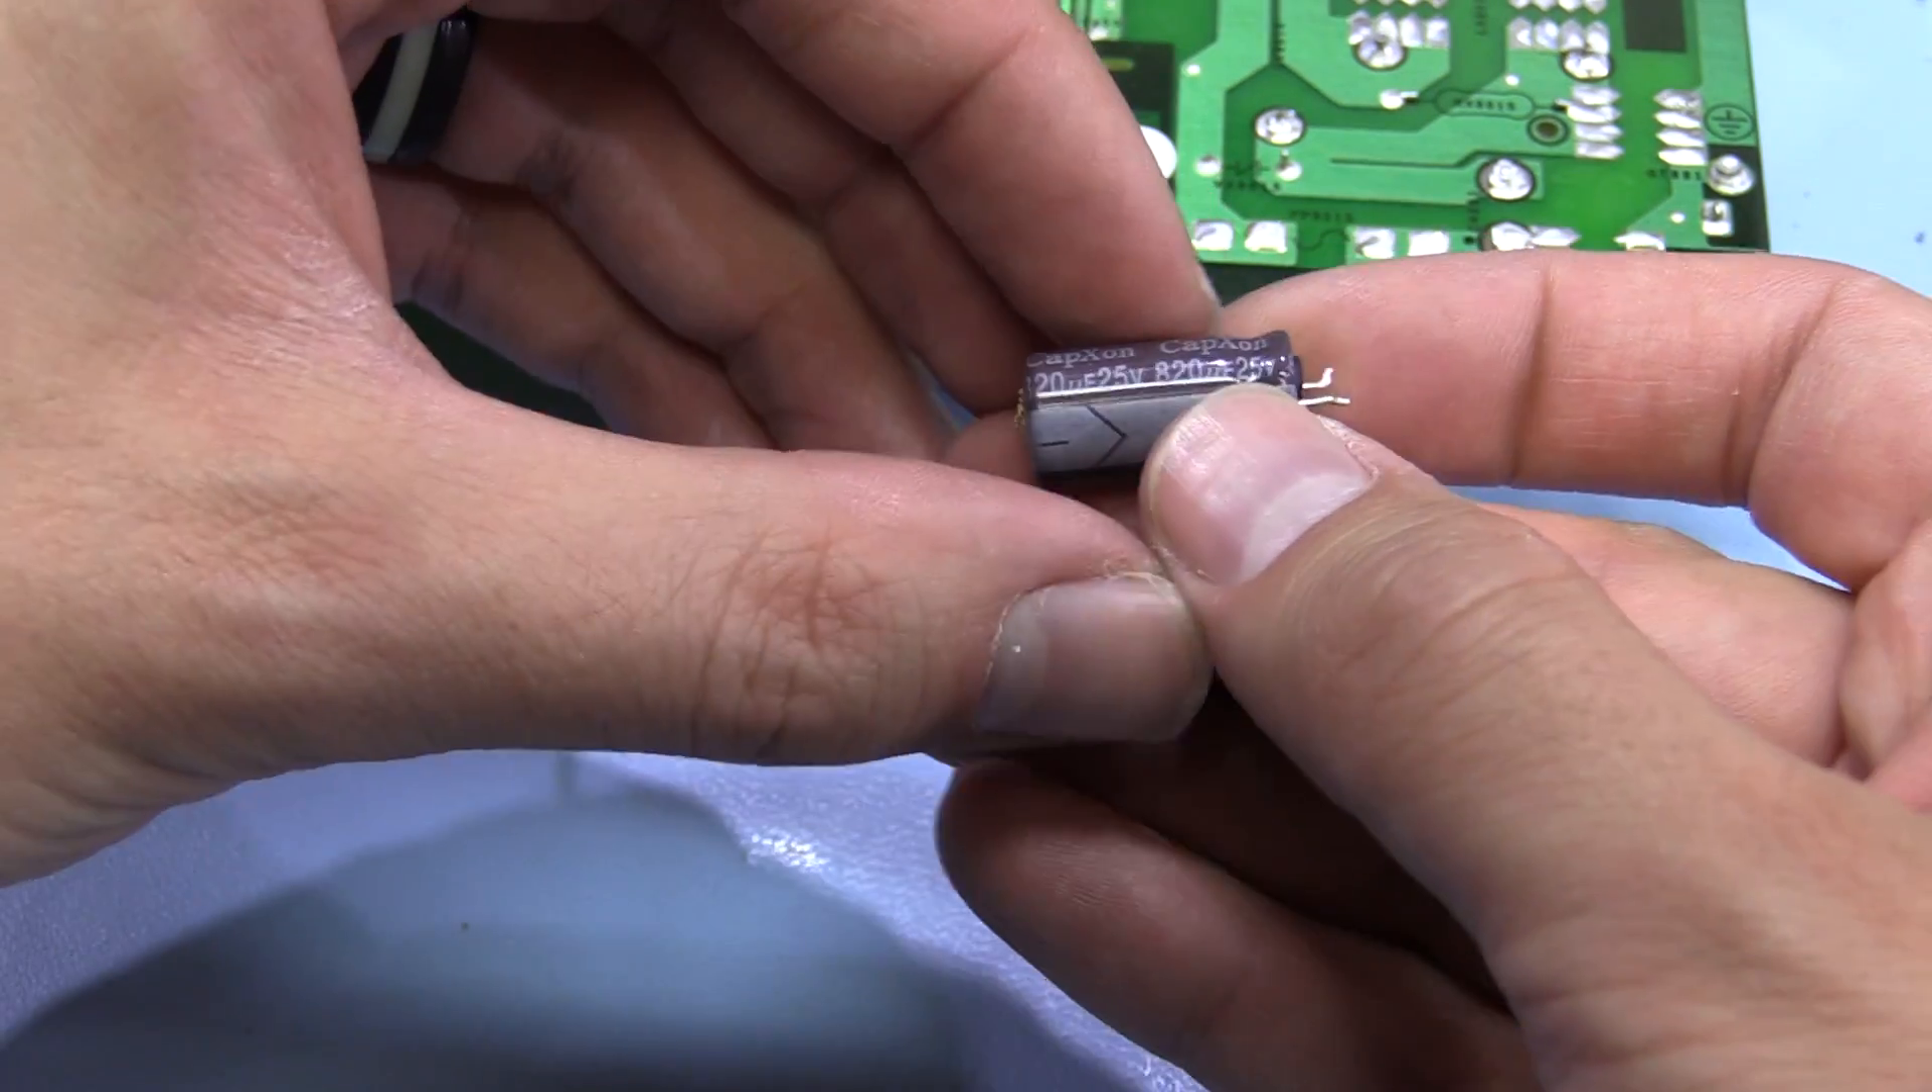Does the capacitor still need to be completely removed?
No.